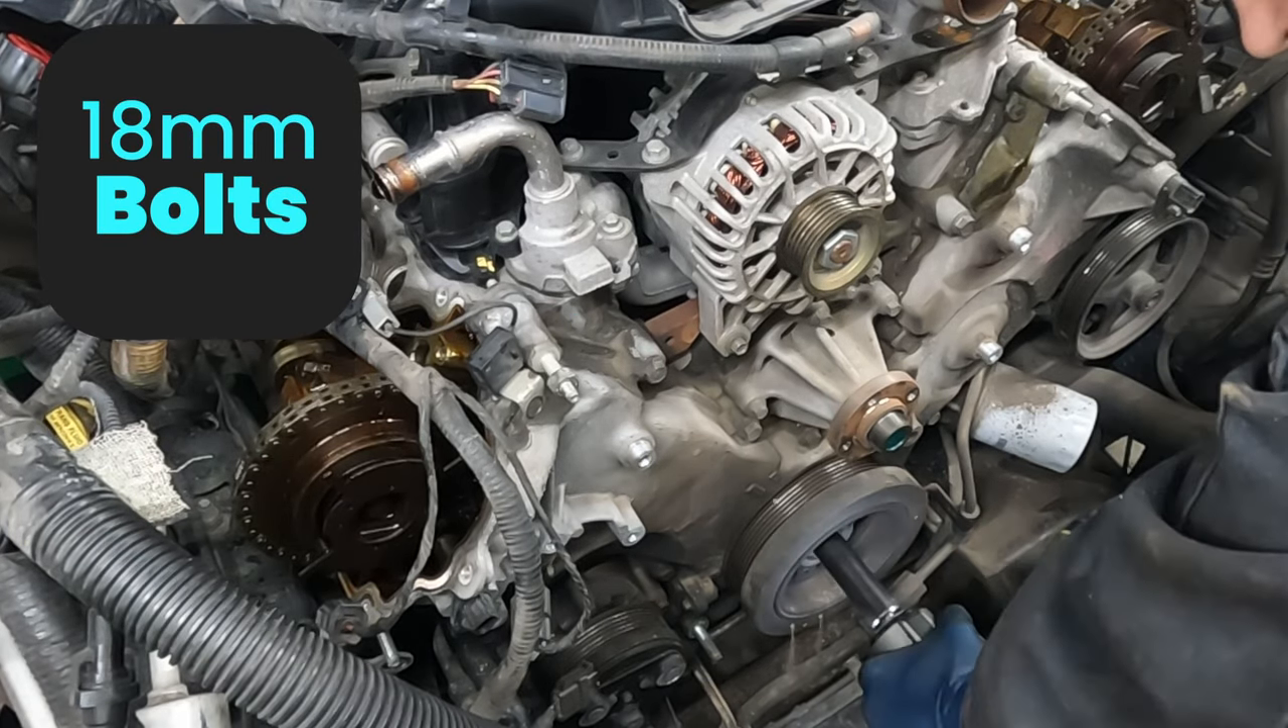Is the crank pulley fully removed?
No.